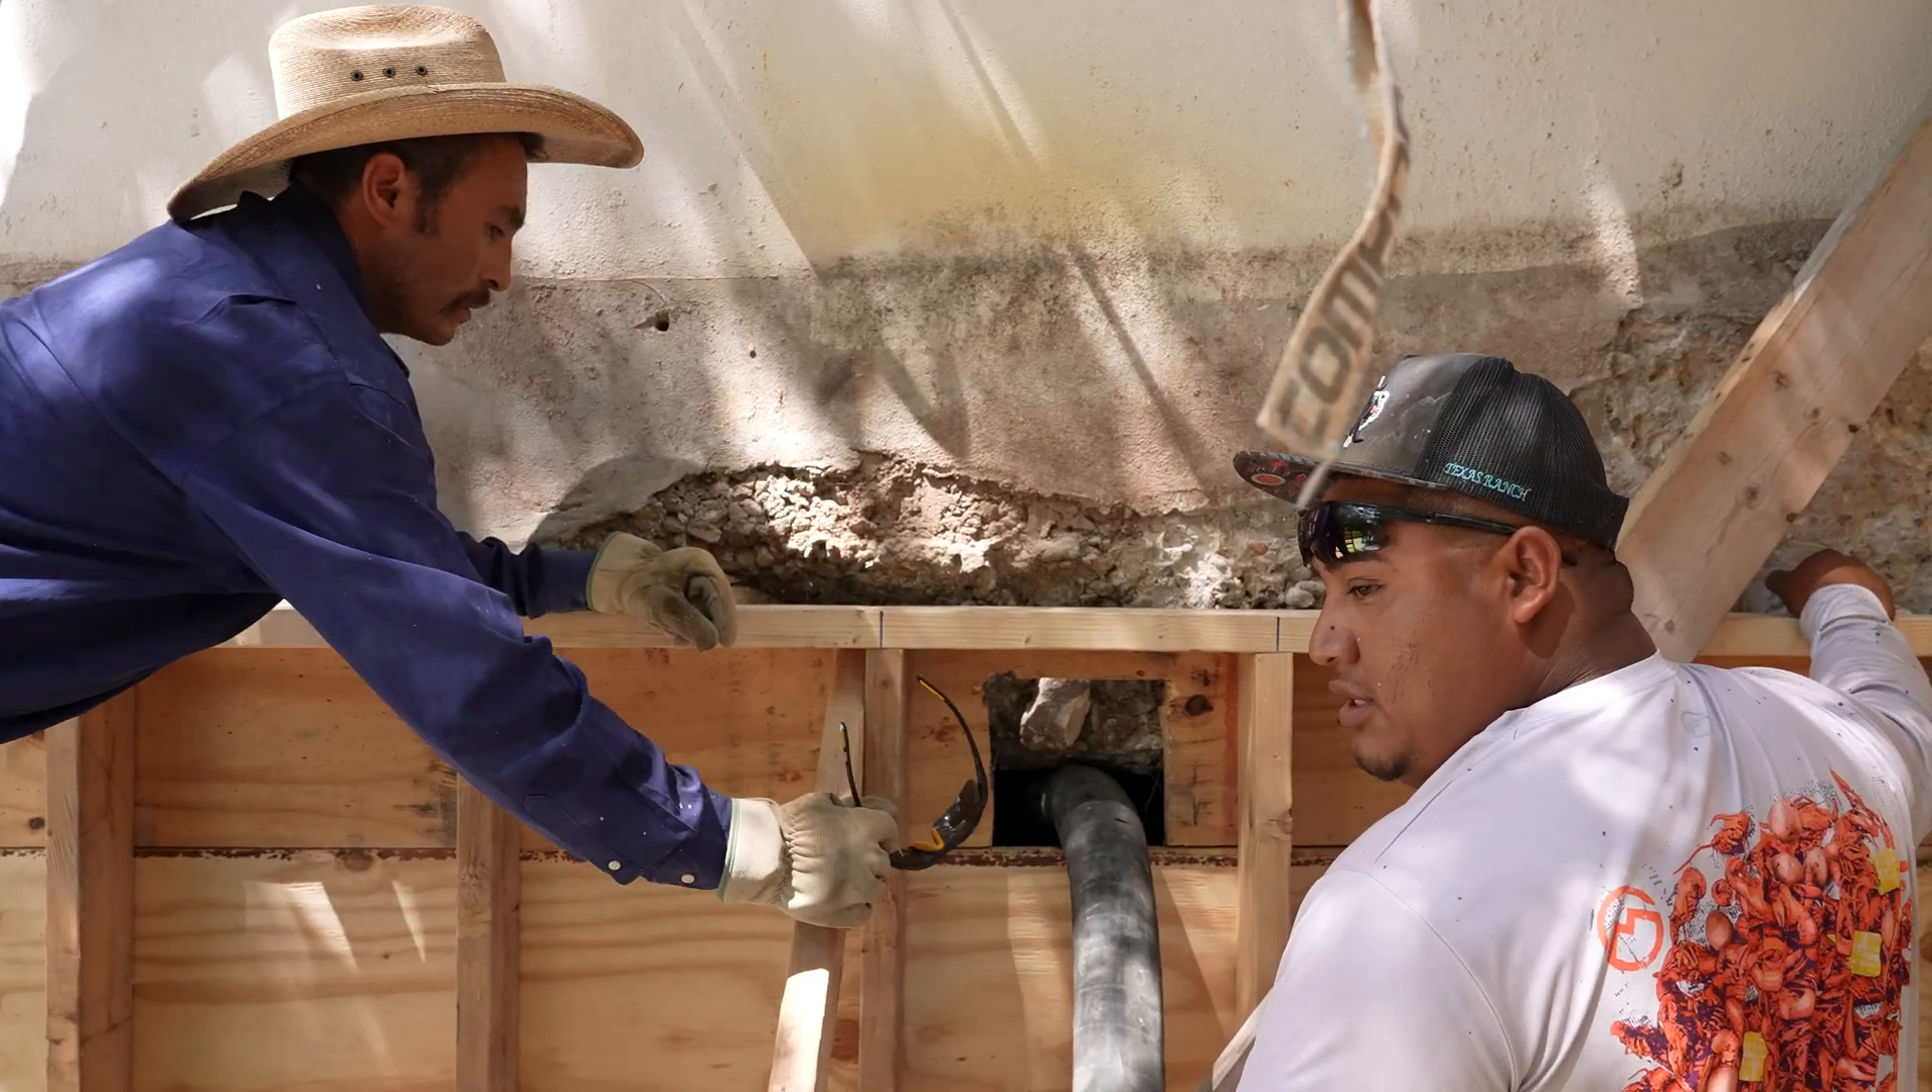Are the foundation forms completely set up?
Yes.